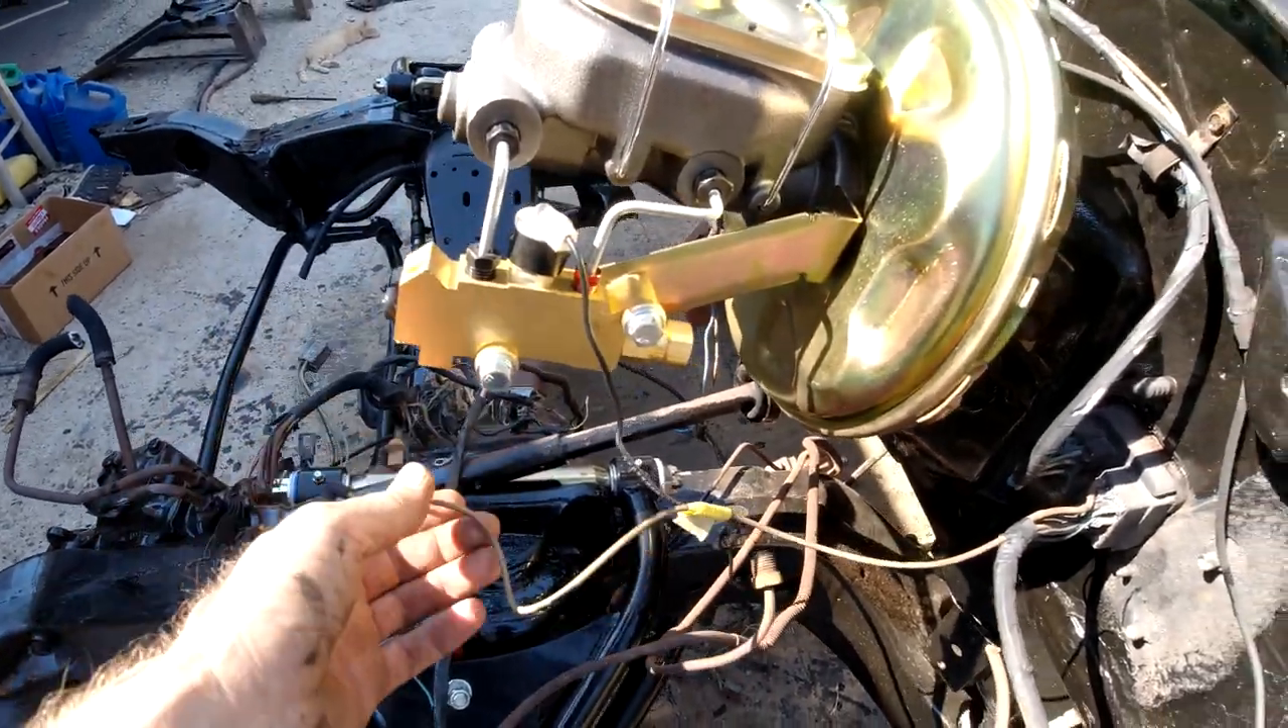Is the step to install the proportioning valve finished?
Yes.